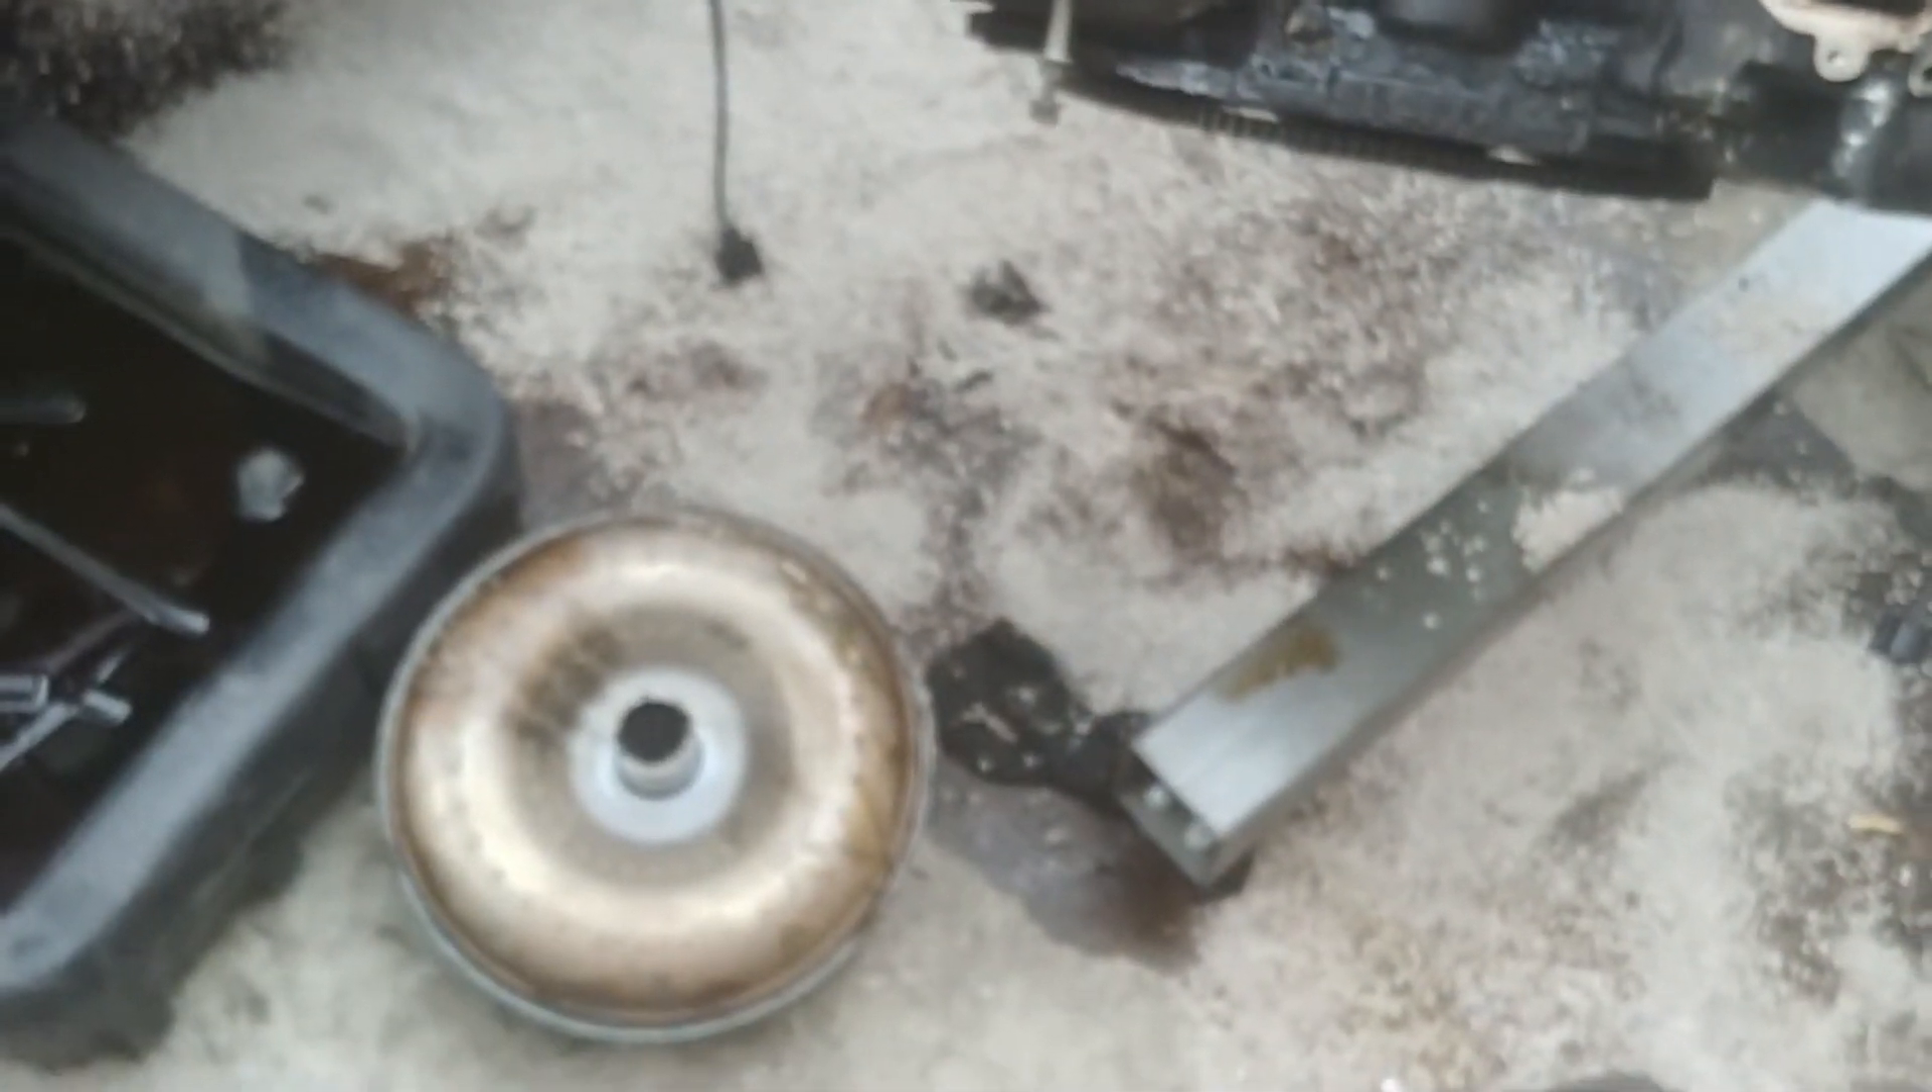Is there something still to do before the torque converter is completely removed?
No.